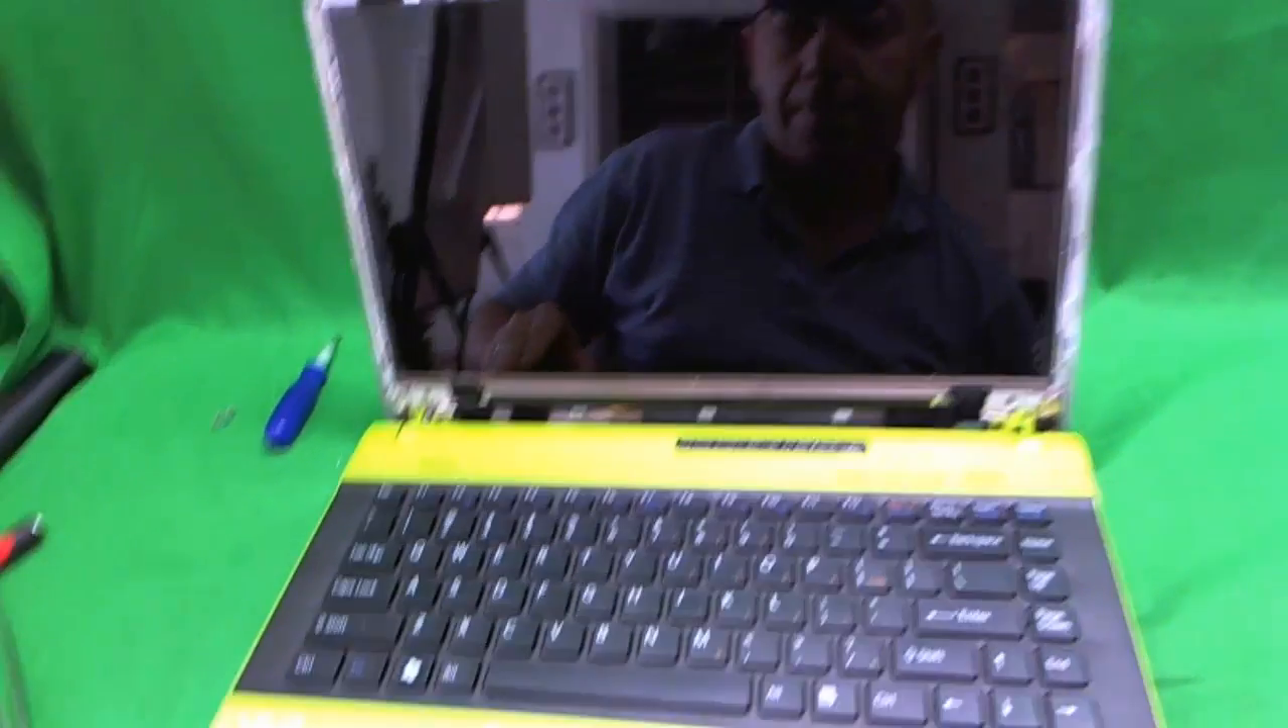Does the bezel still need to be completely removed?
No.